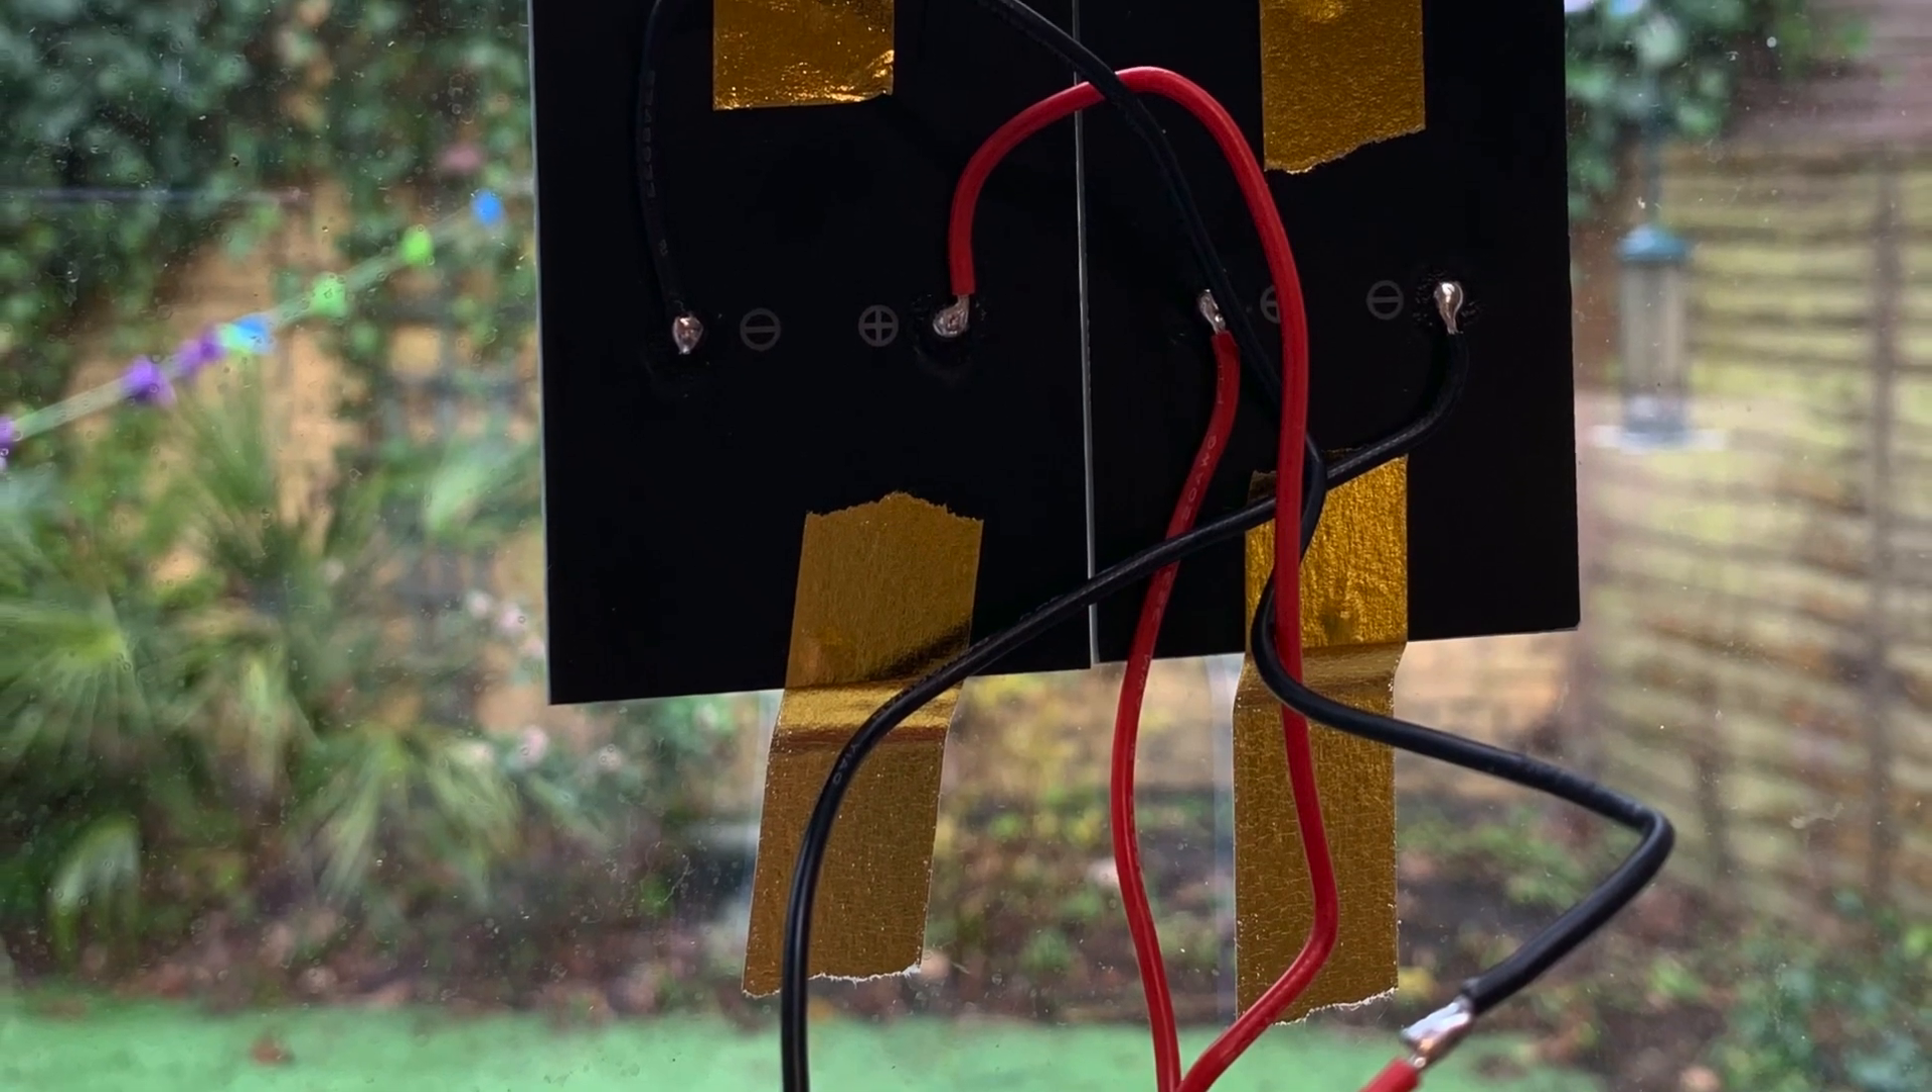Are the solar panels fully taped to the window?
Yes.